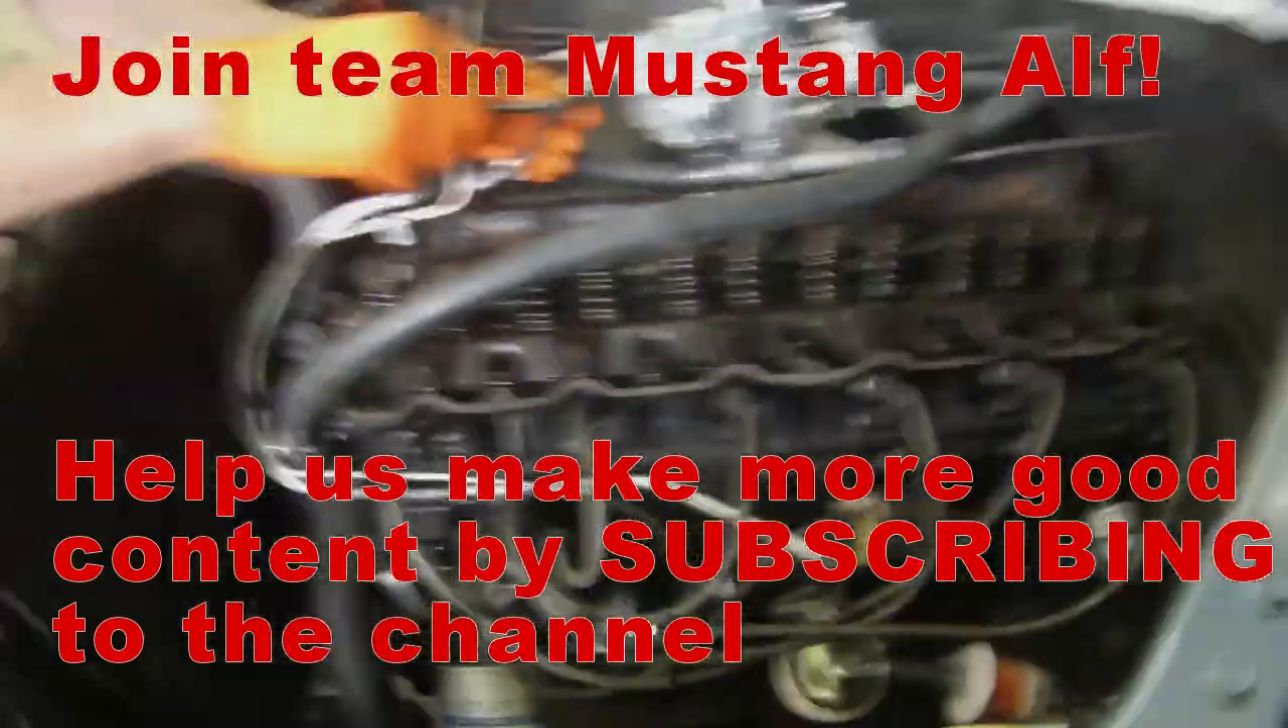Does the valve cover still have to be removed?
No.